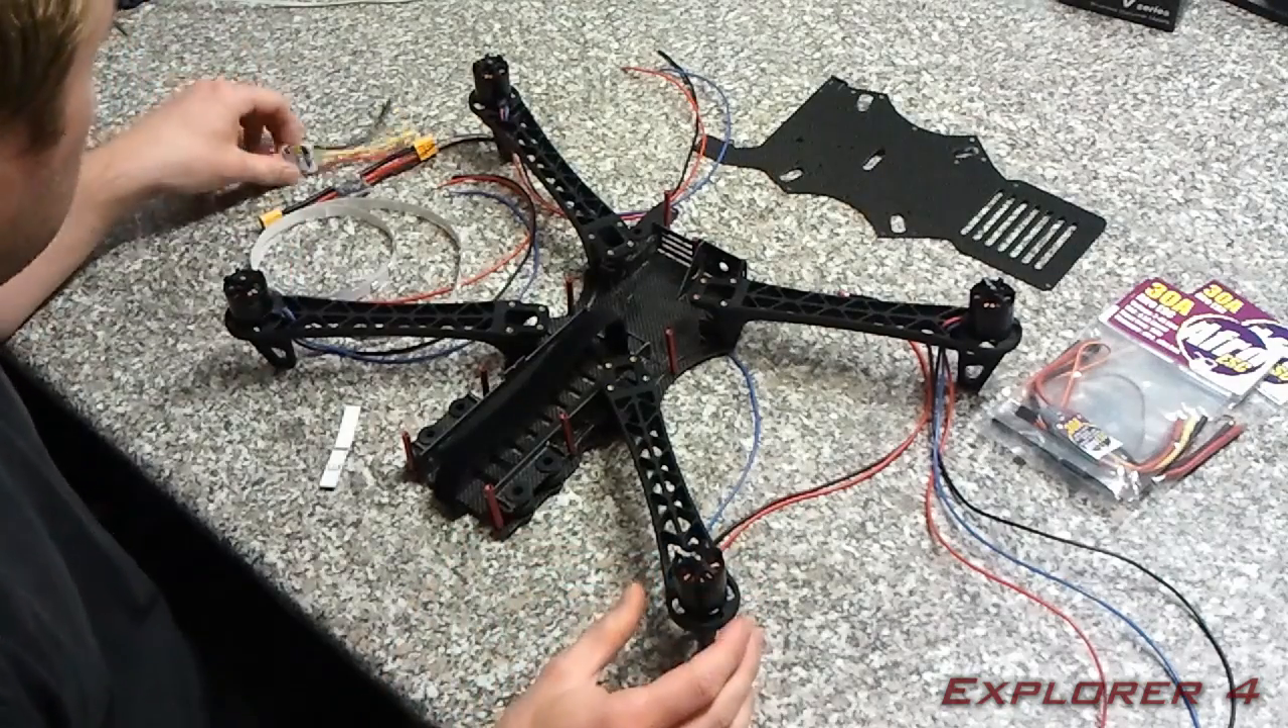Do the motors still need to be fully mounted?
No.